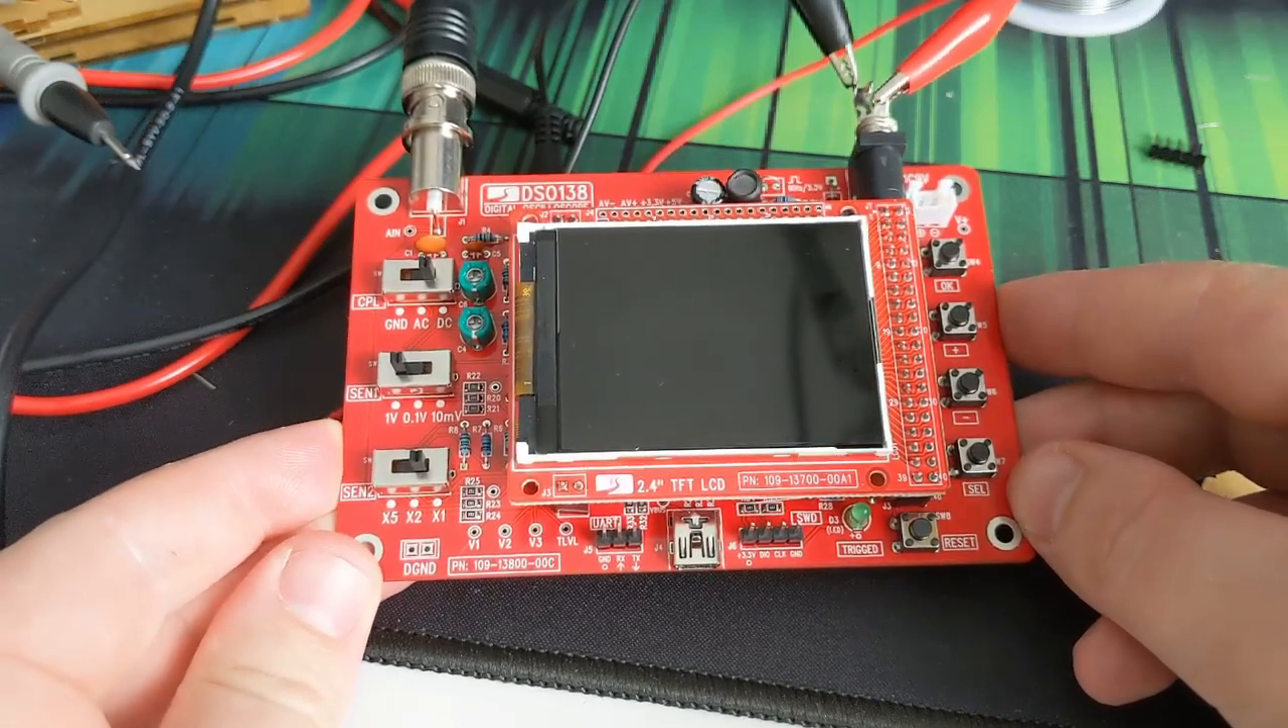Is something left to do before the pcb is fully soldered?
No.